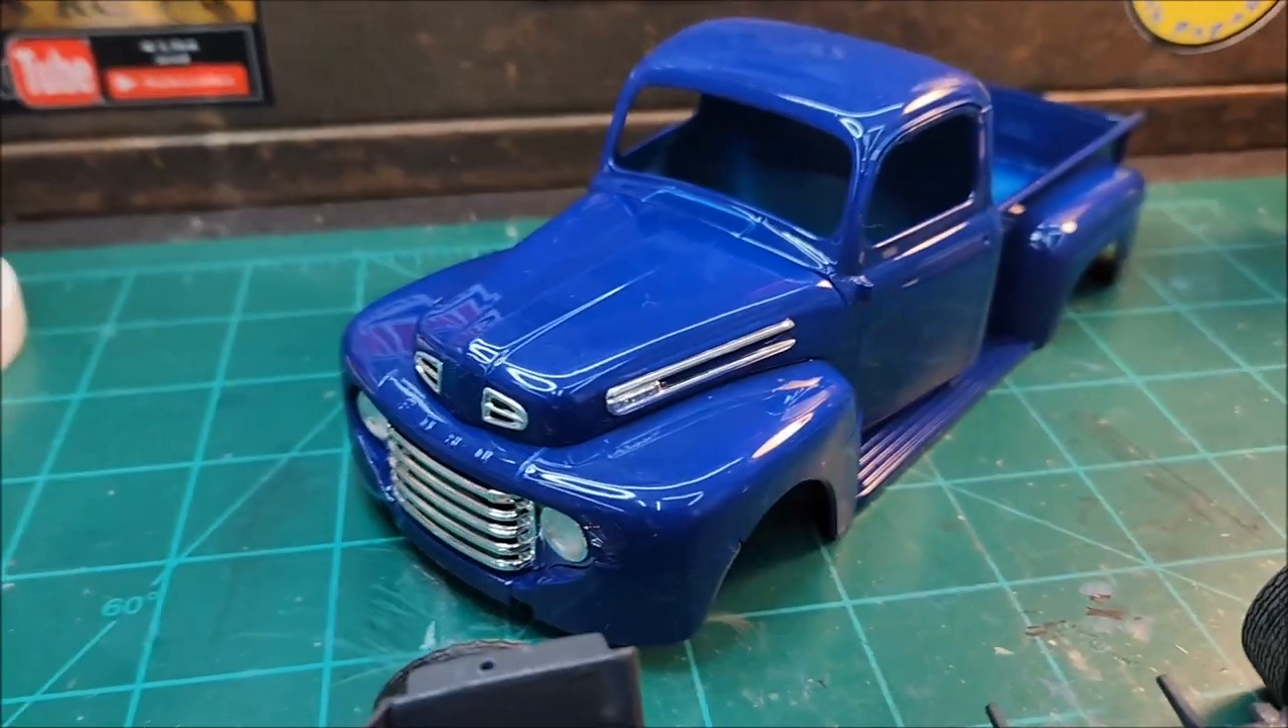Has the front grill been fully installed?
Yes.